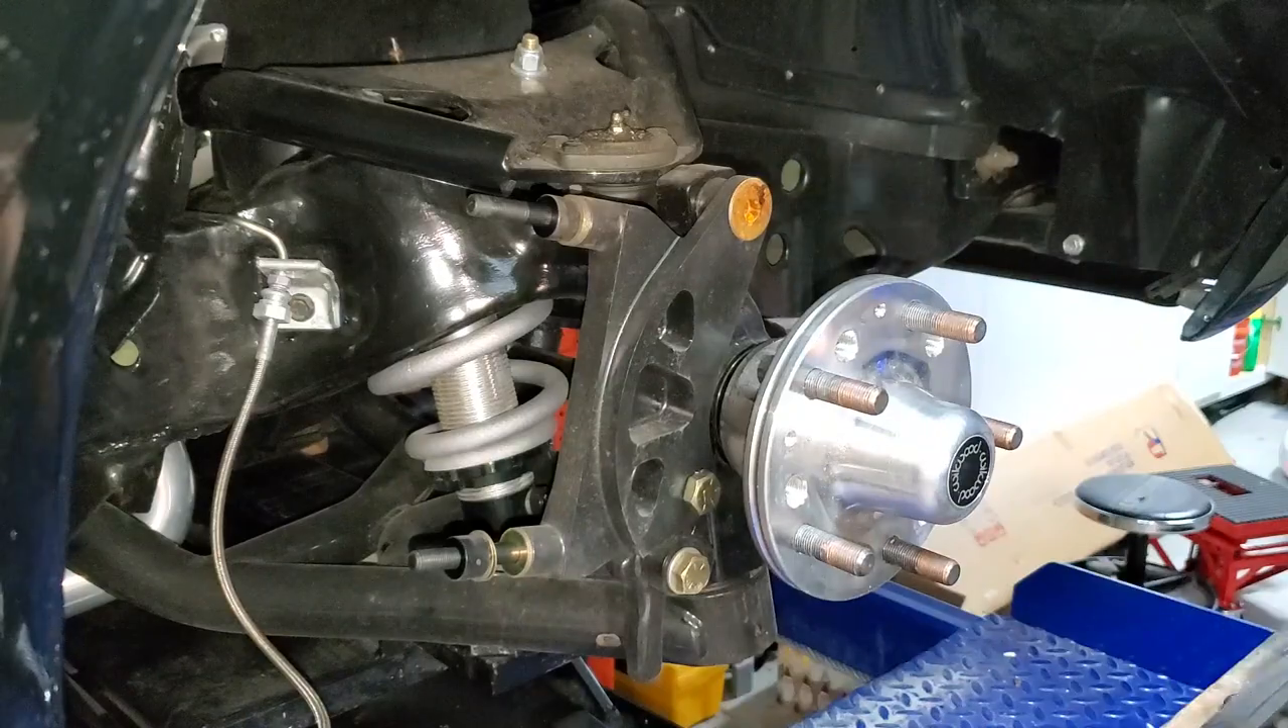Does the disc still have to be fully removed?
No.